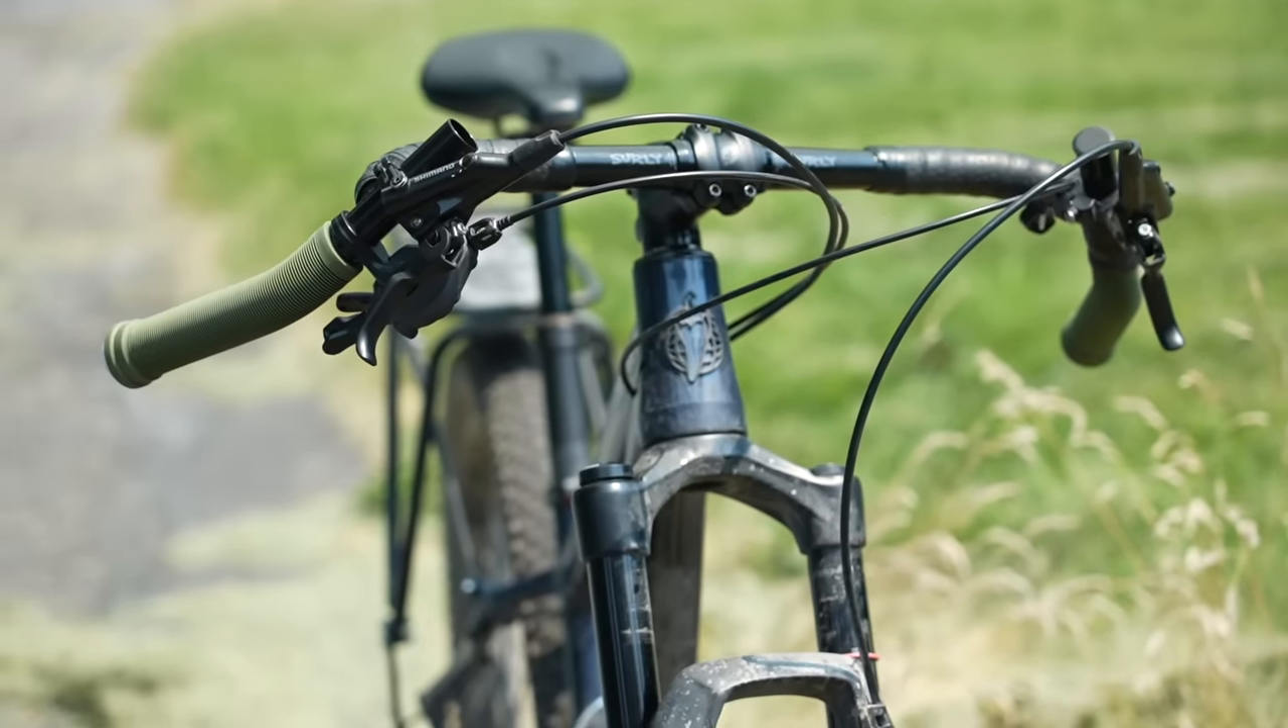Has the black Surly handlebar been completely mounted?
Yes.